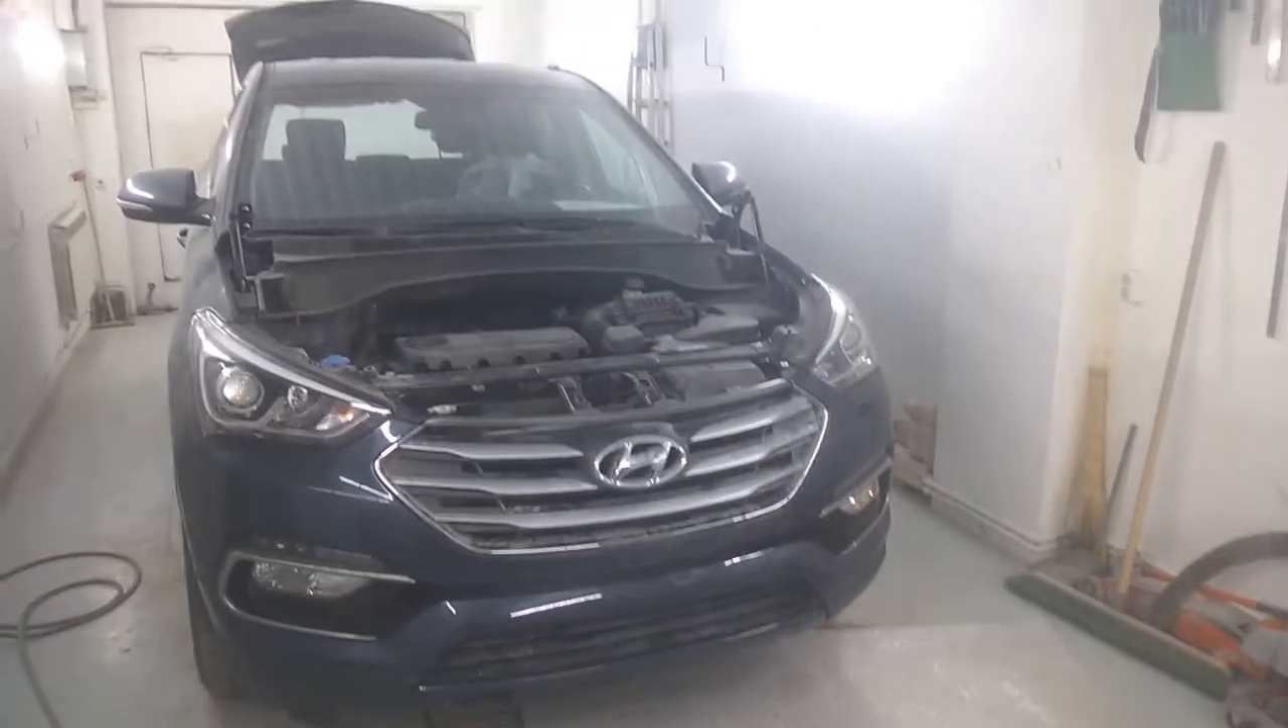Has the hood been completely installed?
No.